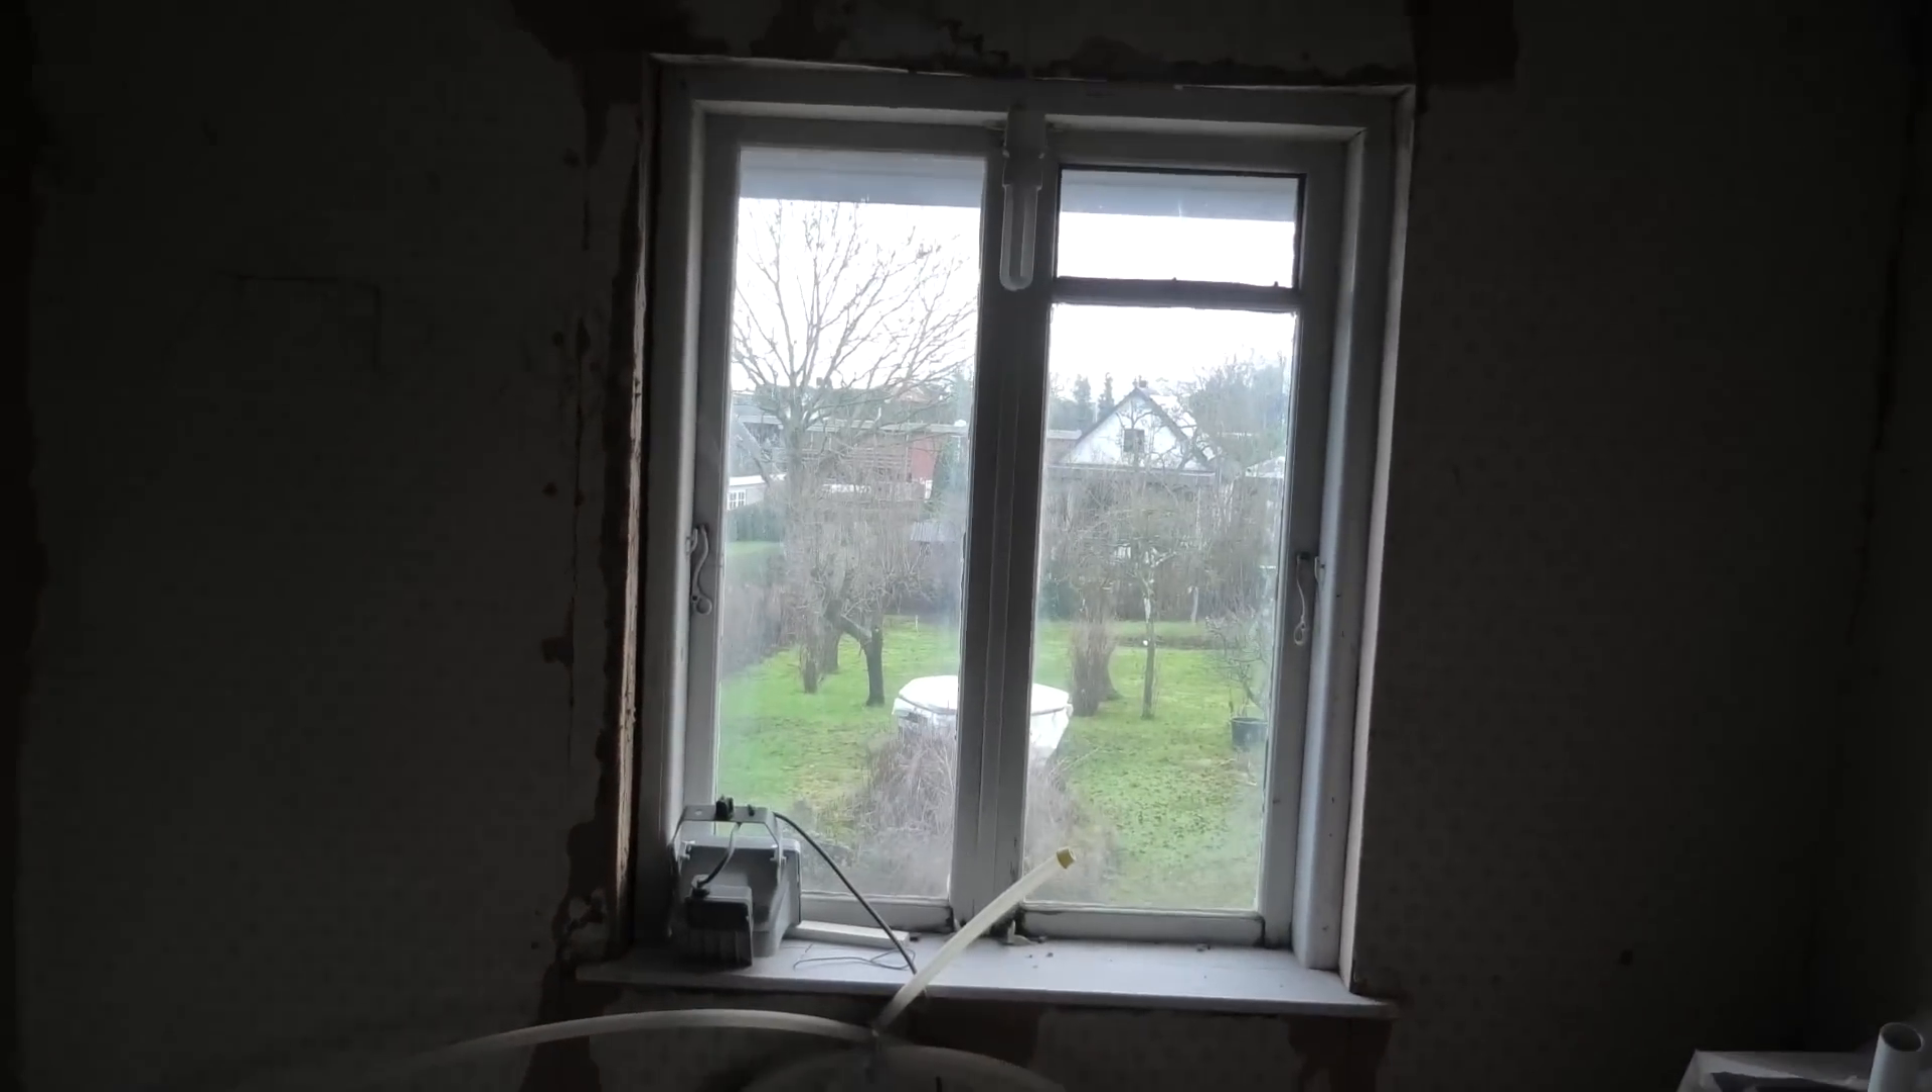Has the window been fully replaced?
No.